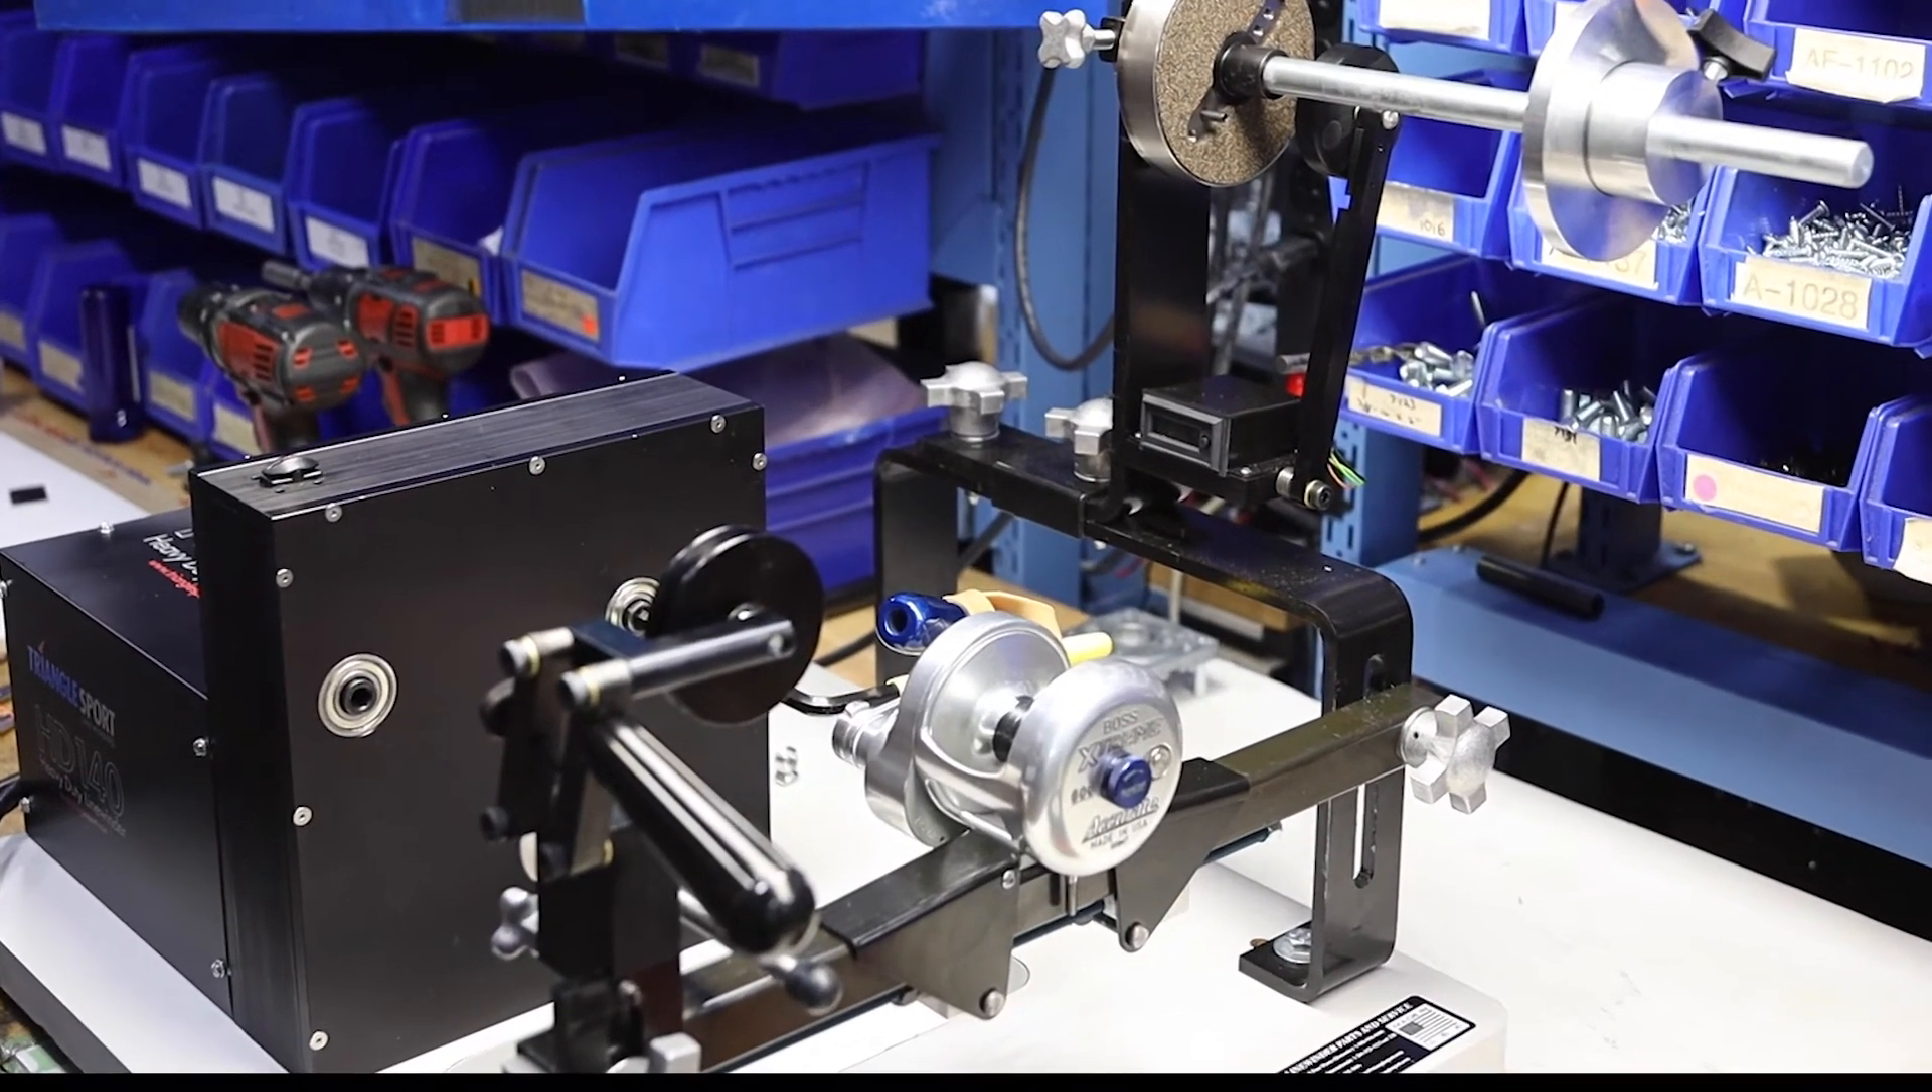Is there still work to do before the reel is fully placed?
No.